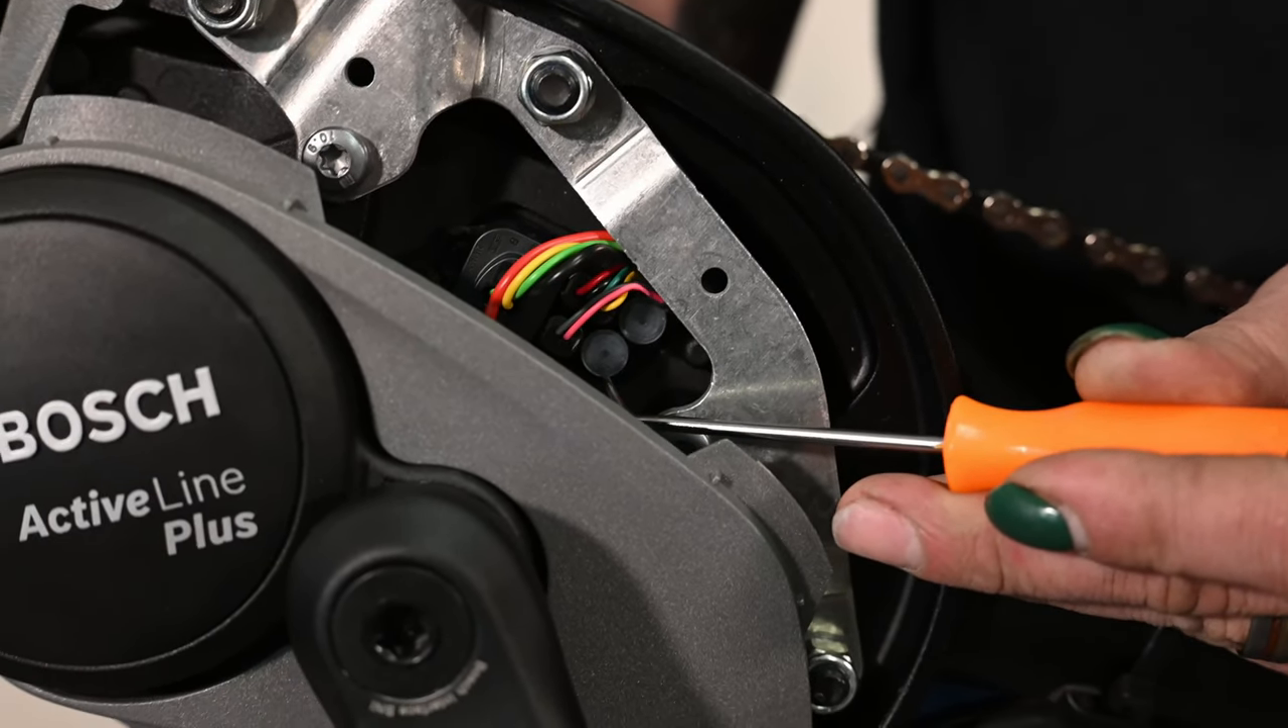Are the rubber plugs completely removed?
No.